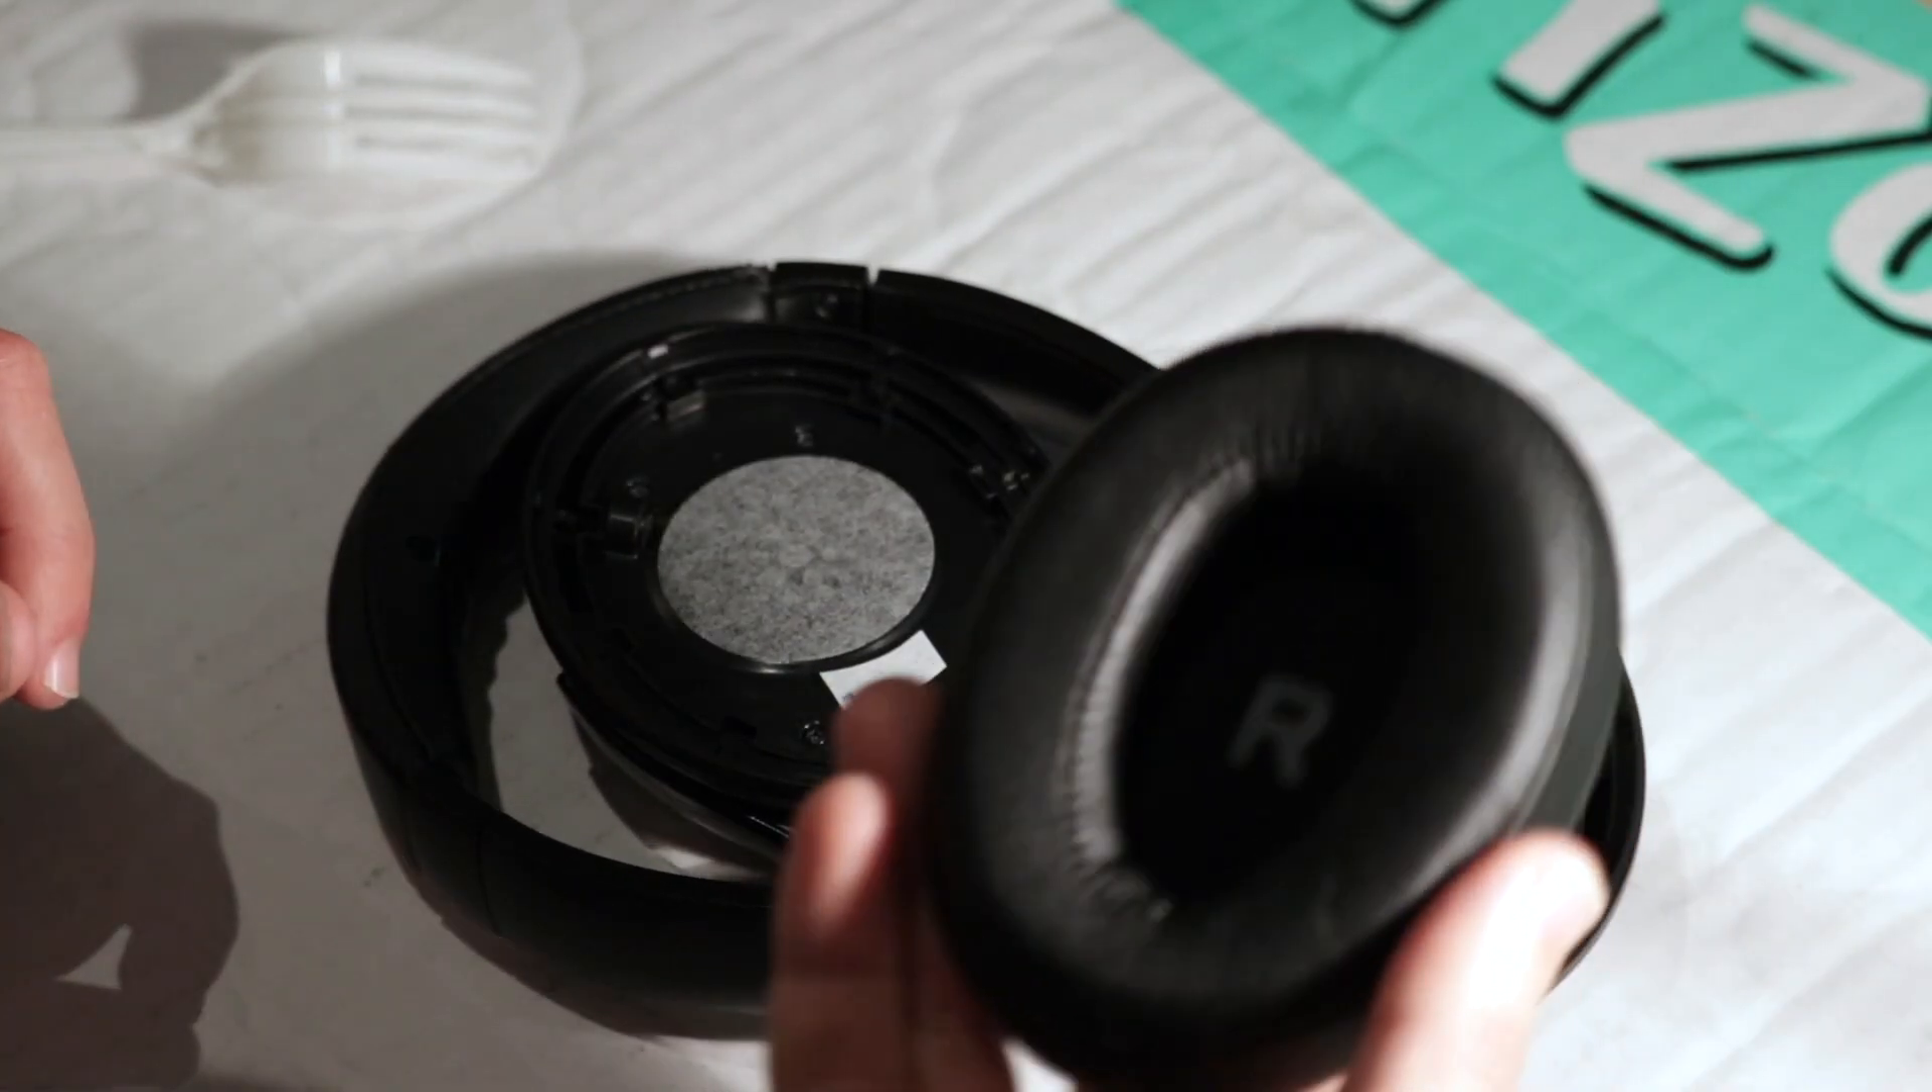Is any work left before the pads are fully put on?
Yes.